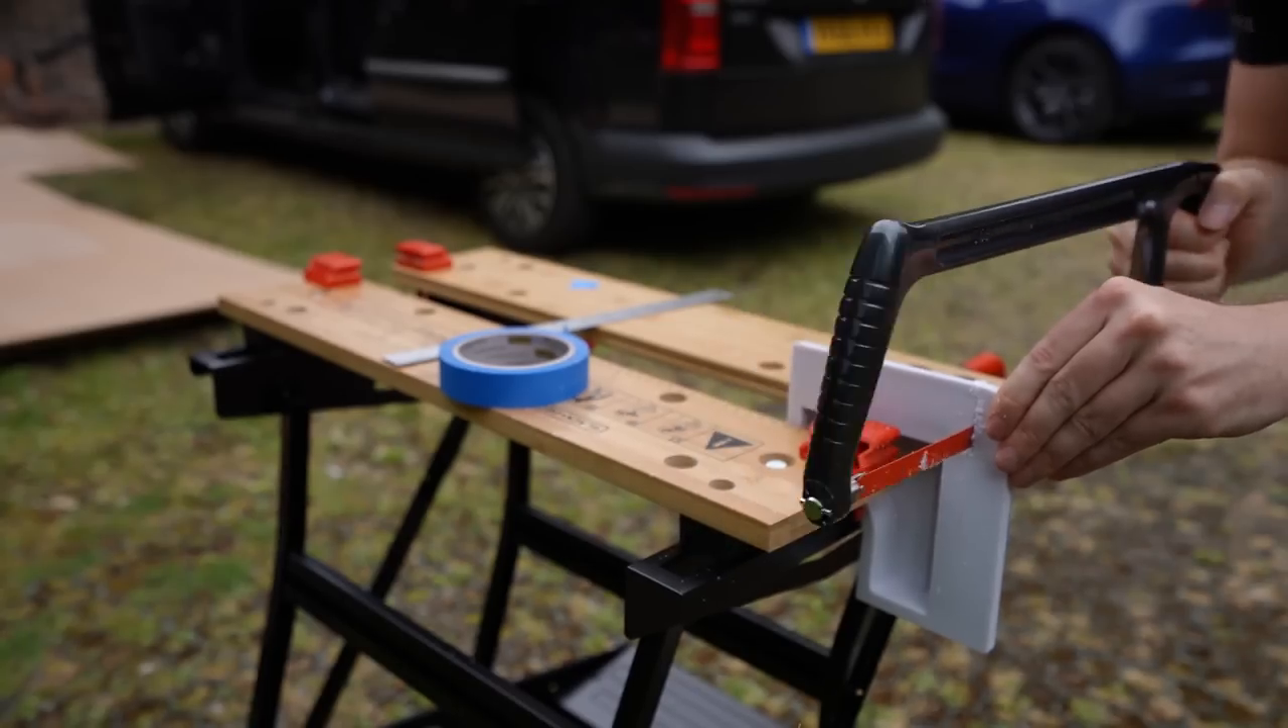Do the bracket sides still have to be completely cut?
Yes.